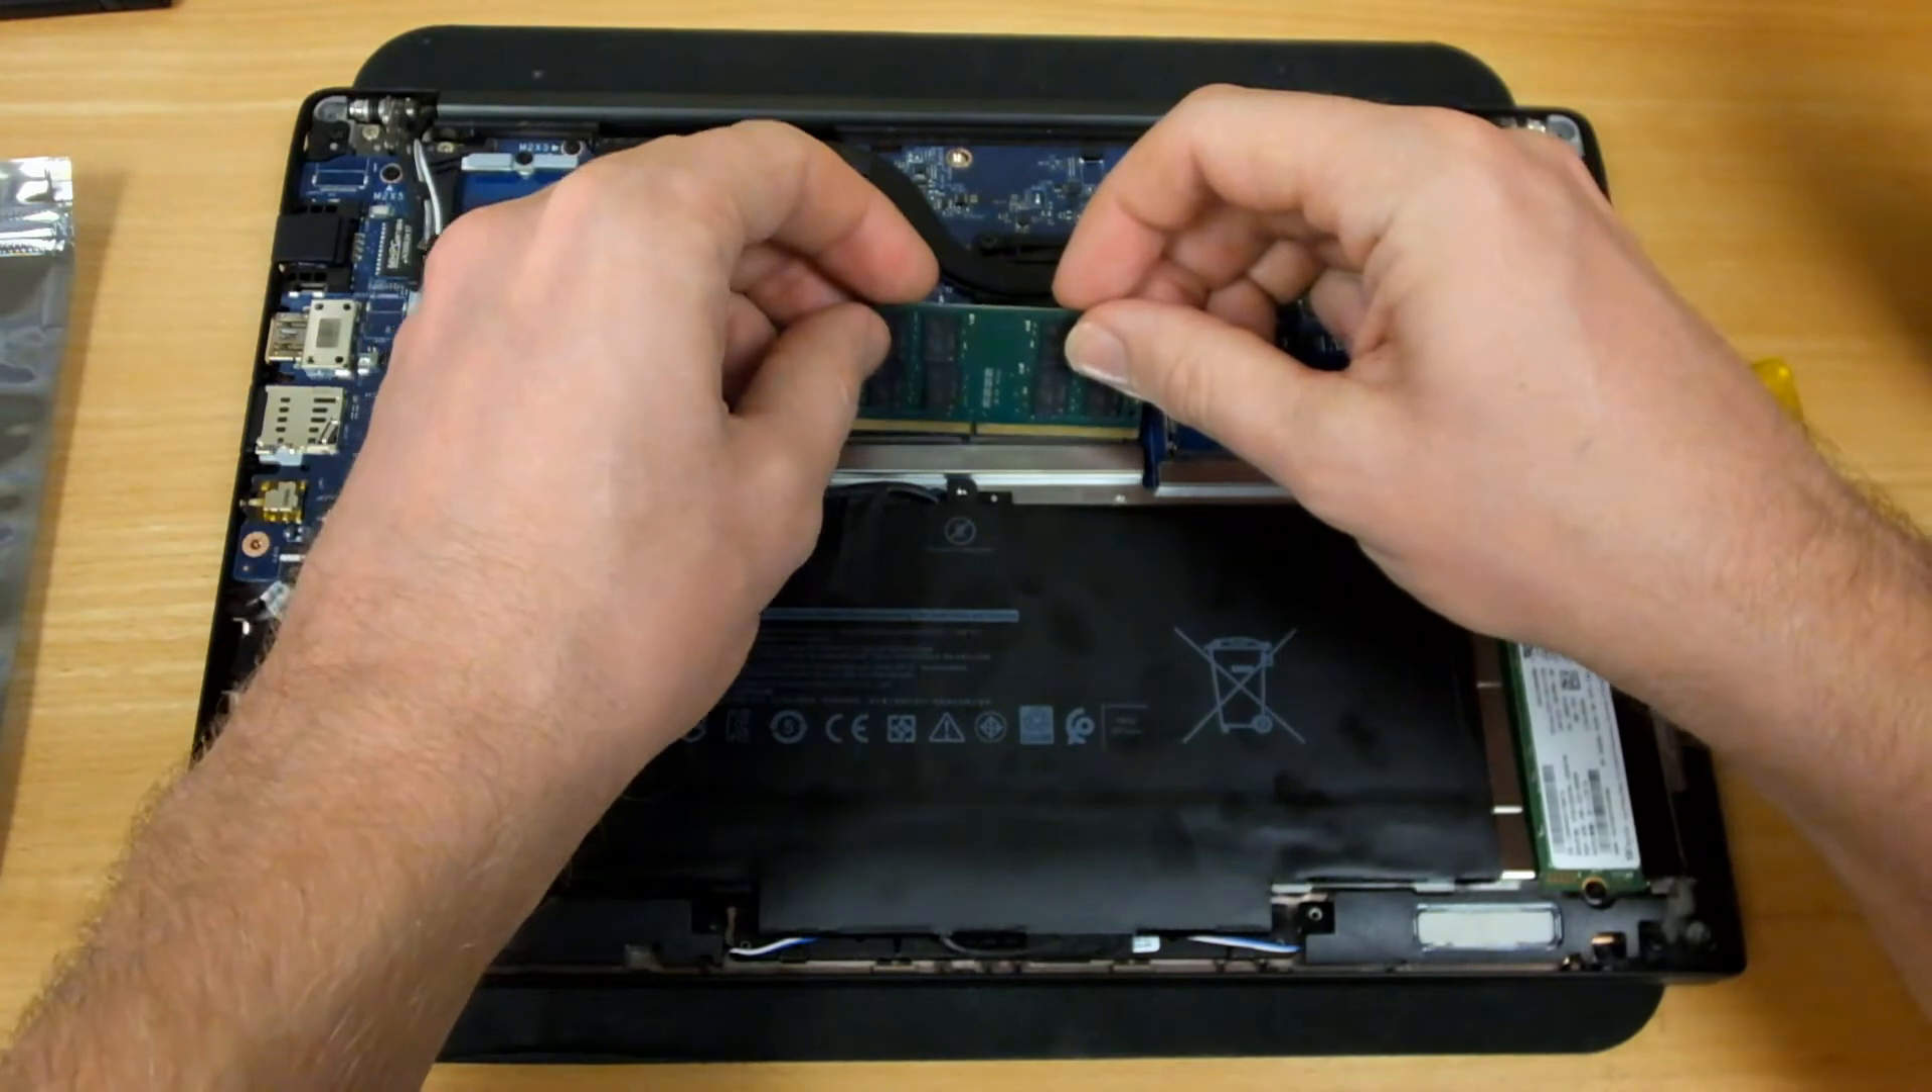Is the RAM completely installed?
No.